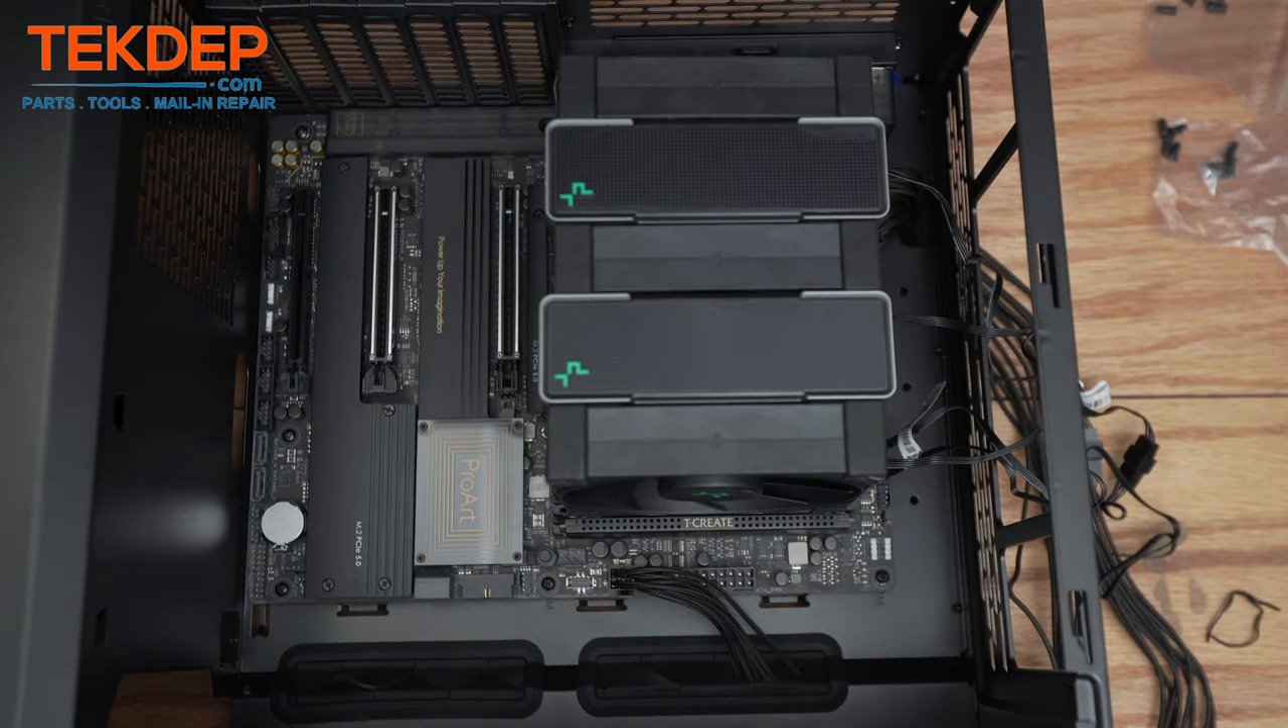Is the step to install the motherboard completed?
Yes.